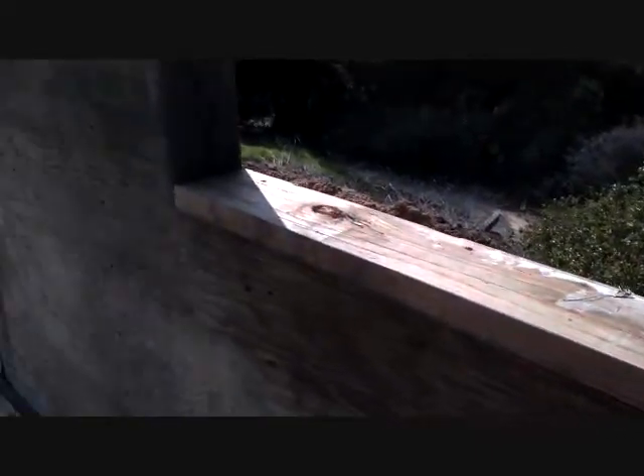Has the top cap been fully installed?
Yes.